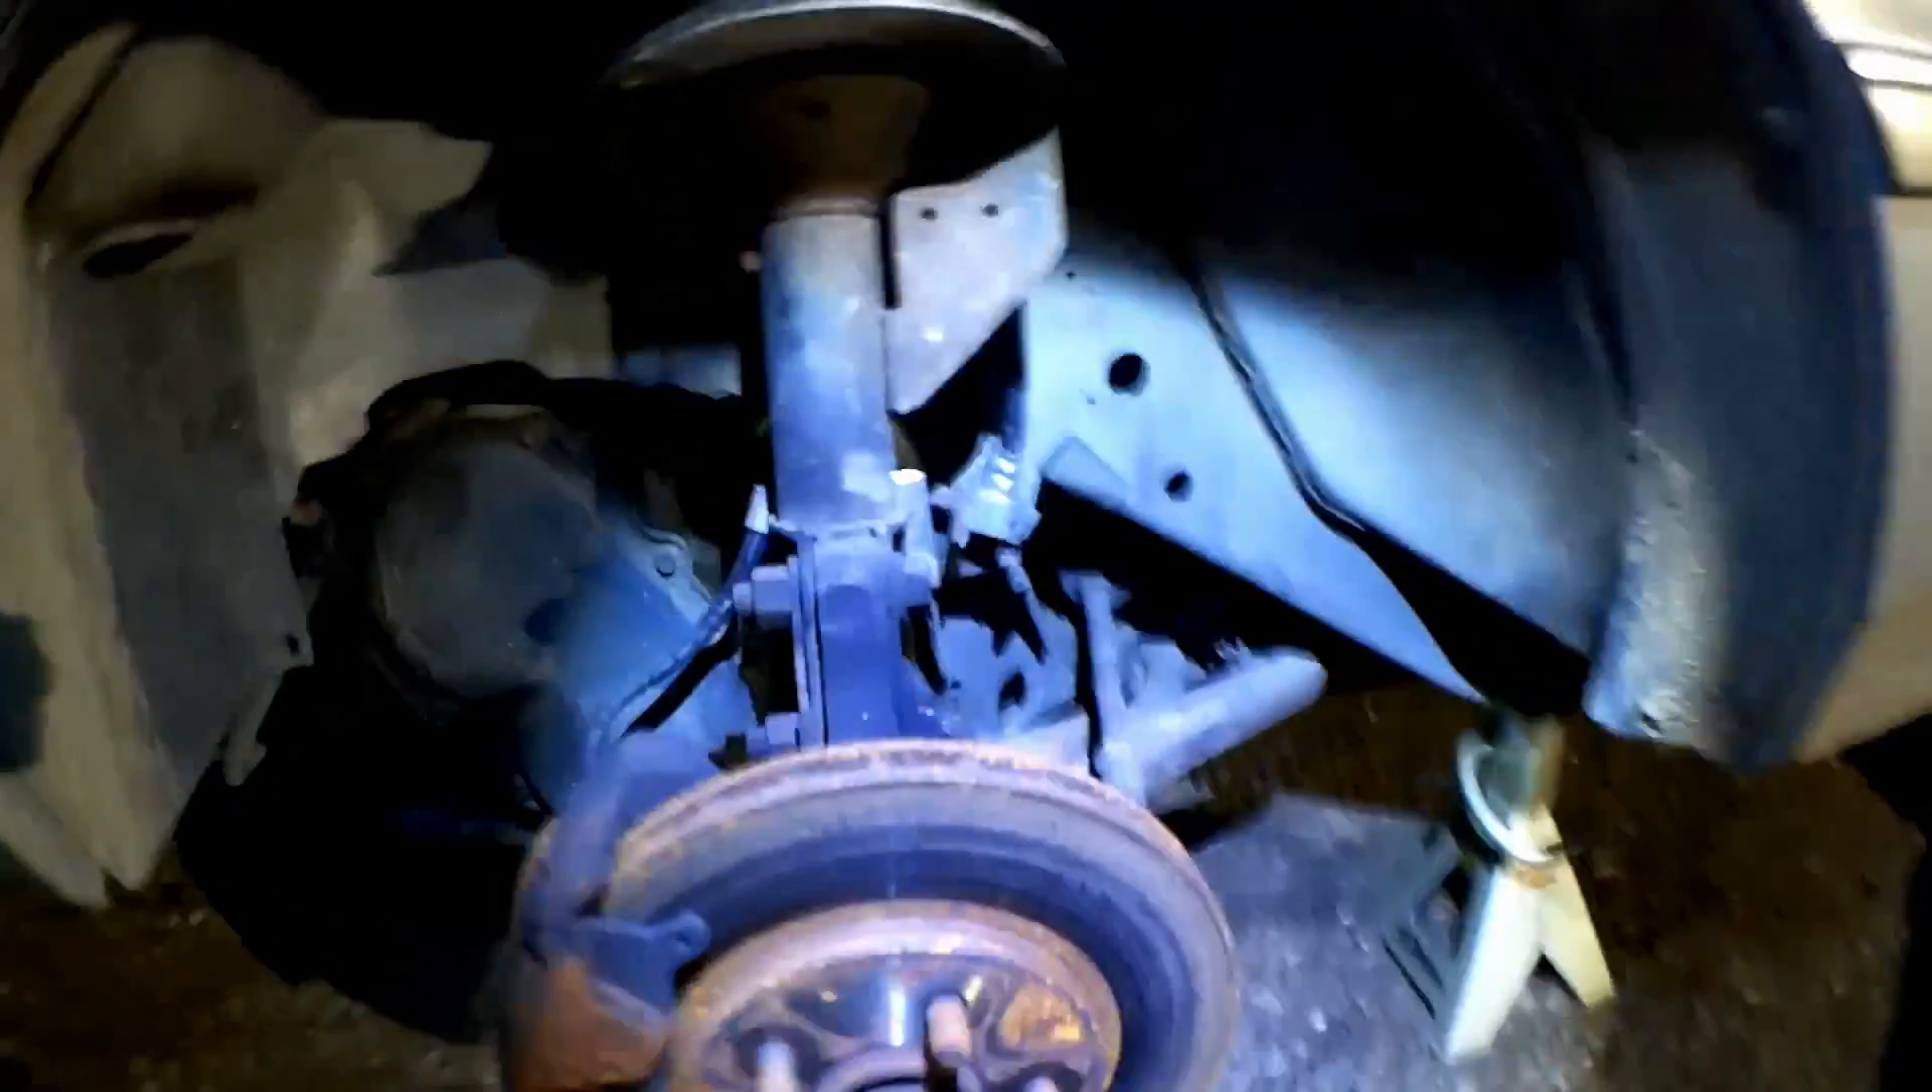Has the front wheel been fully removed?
Yes.